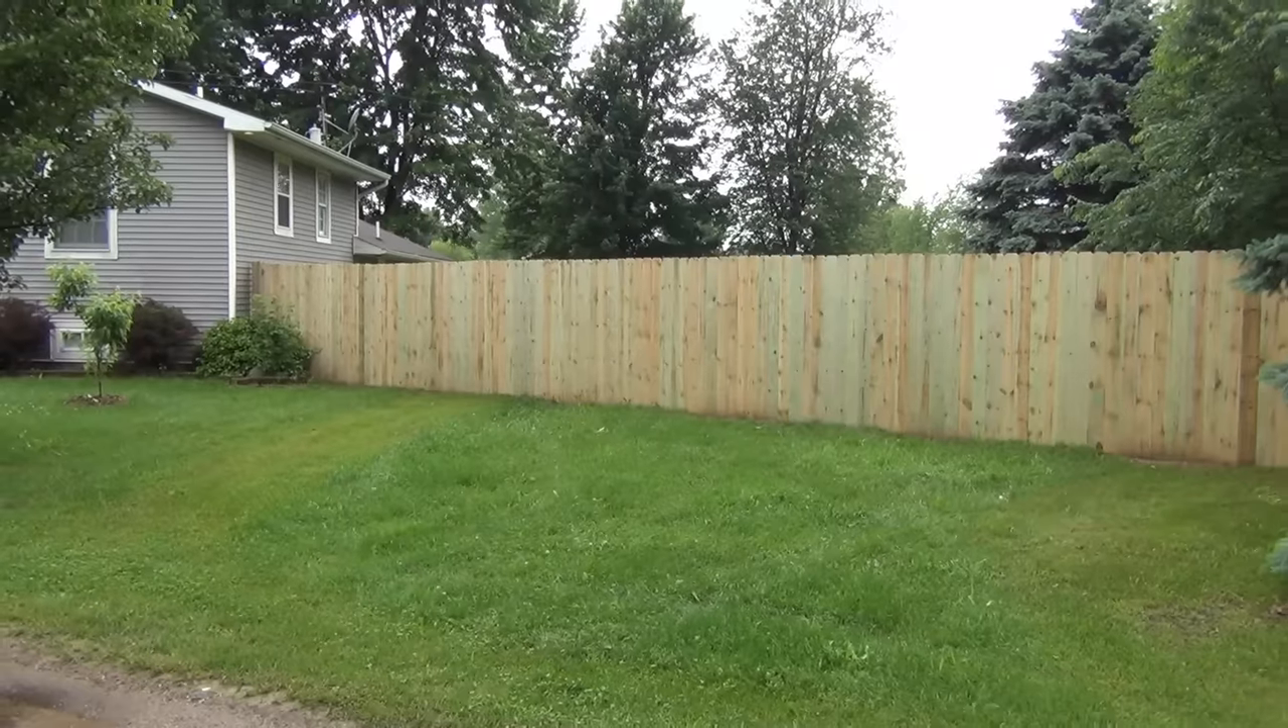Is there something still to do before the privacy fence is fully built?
No.